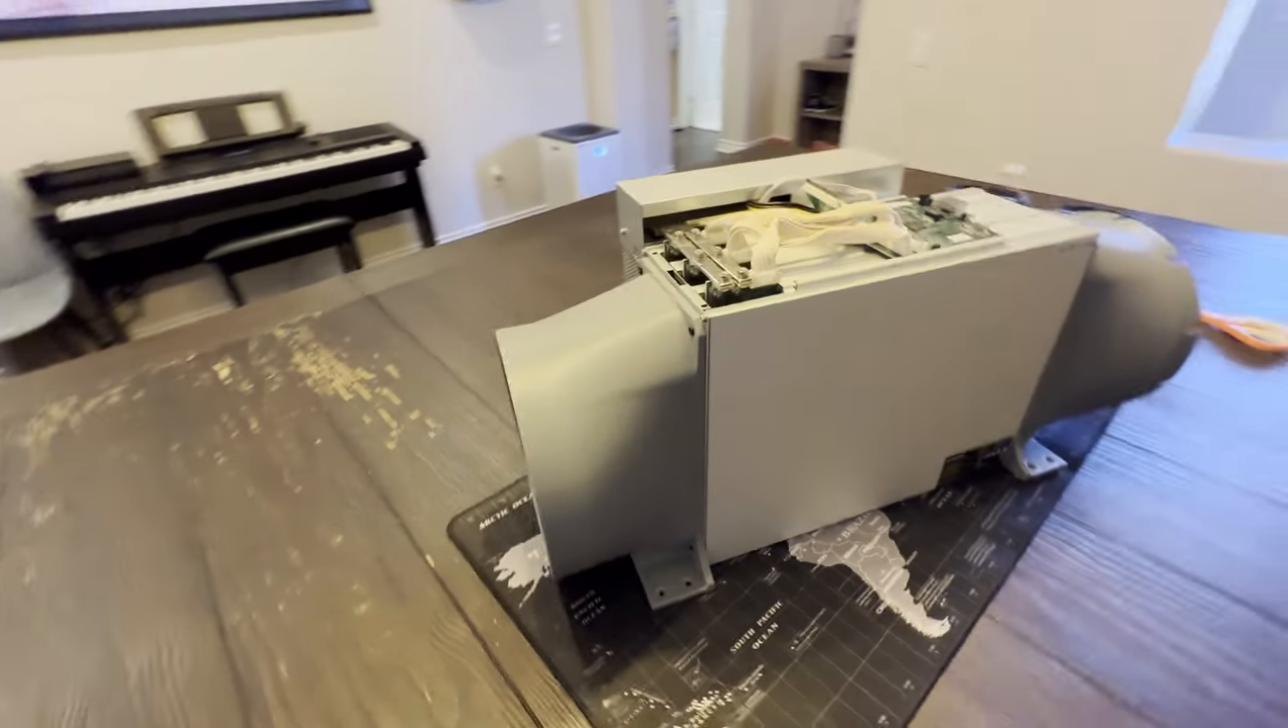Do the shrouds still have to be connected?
No.